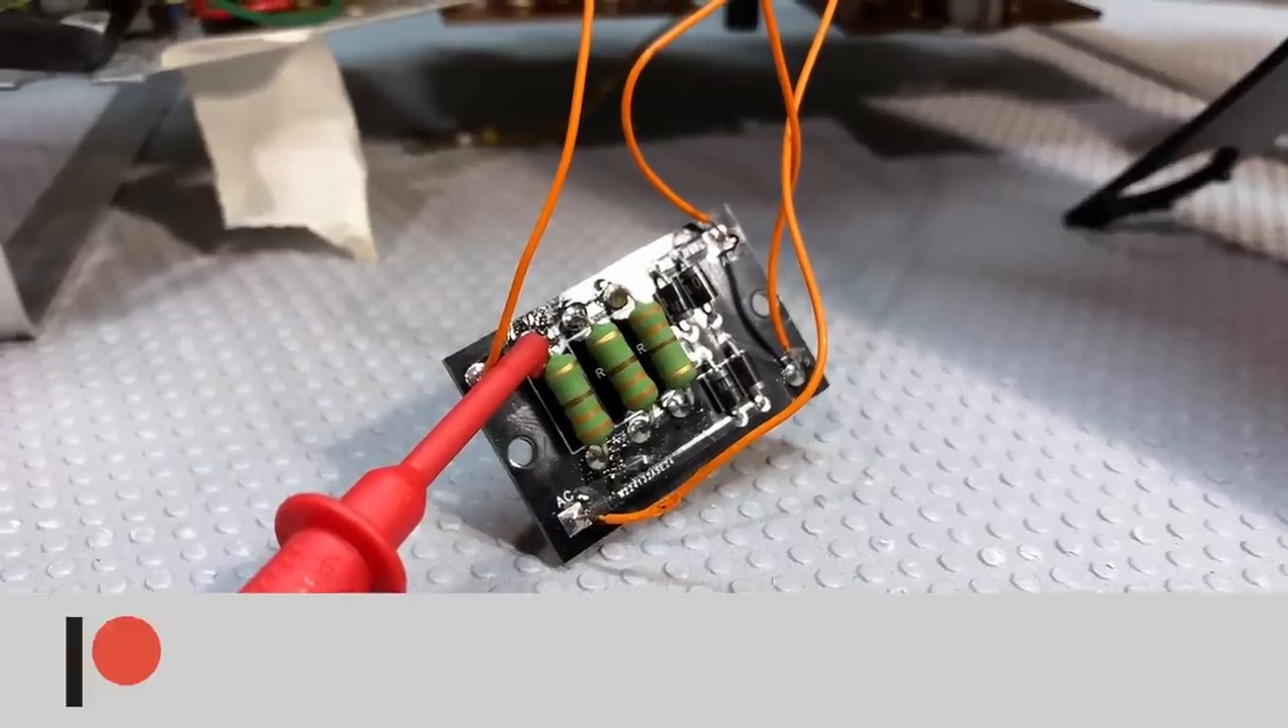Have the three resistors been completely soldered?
Yes.